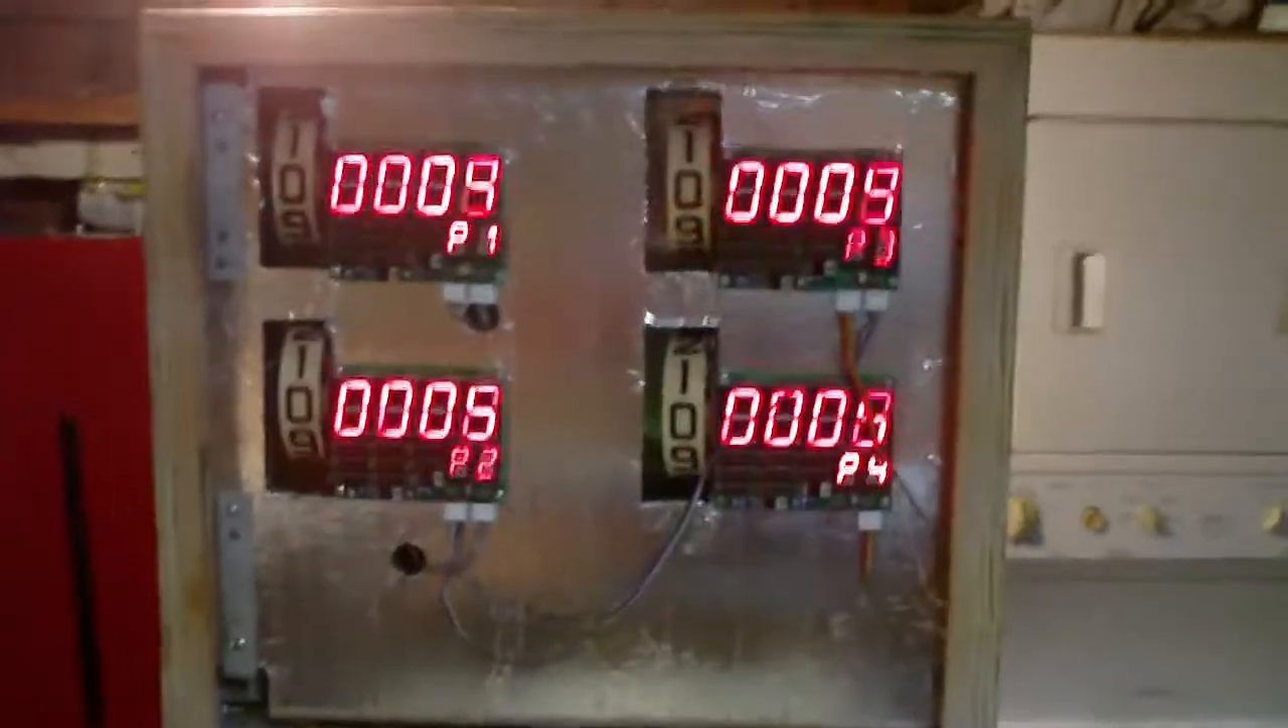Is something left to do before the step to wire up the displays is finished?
No.